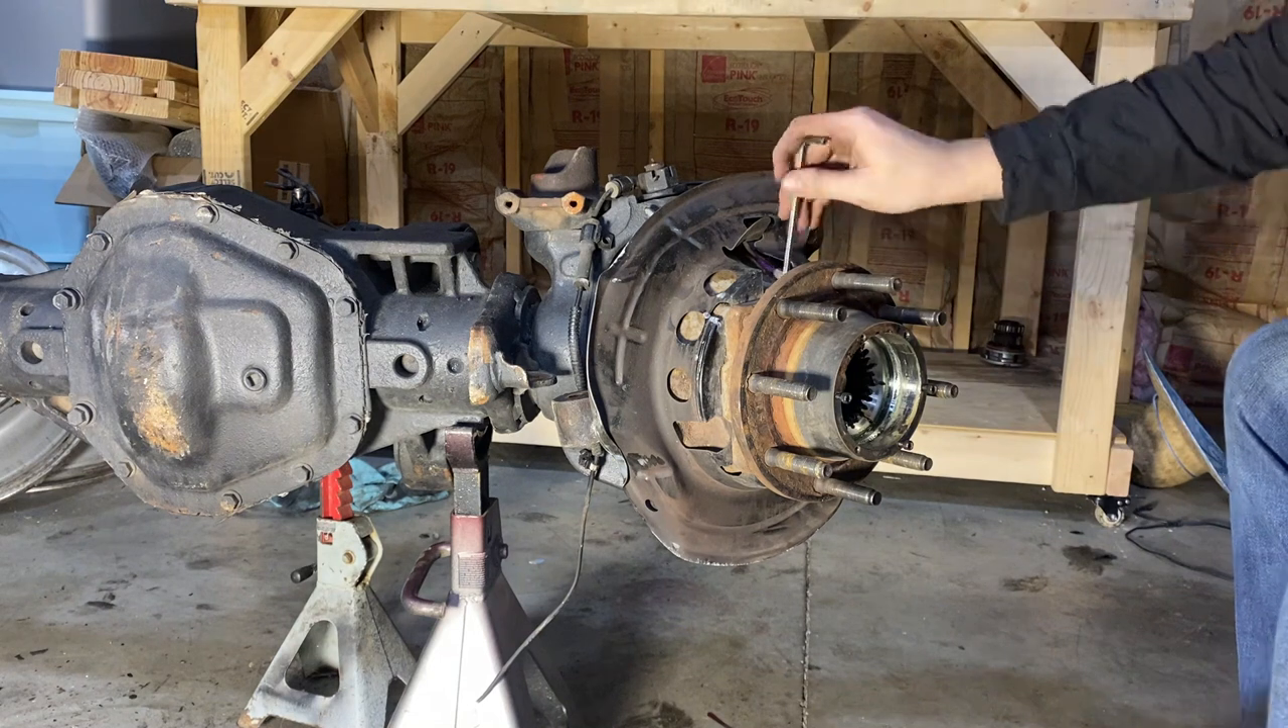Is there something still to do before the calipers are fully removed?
No.